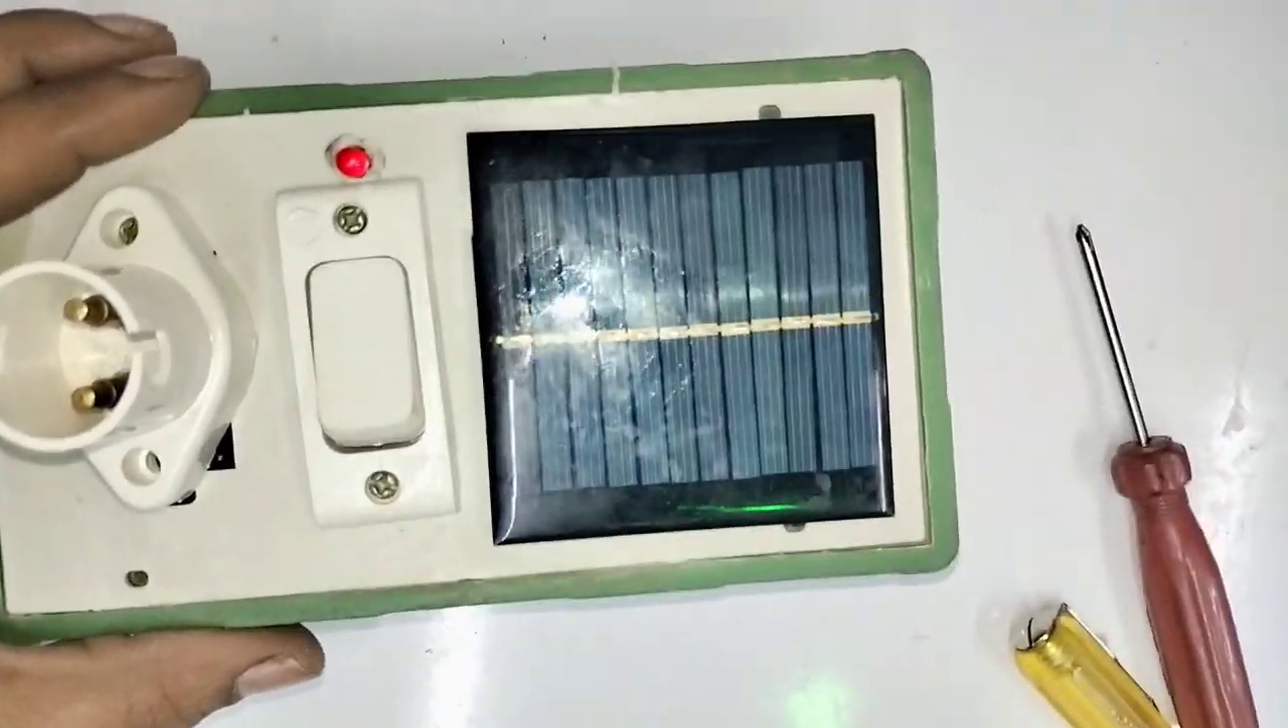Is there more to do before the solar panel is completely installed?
No.